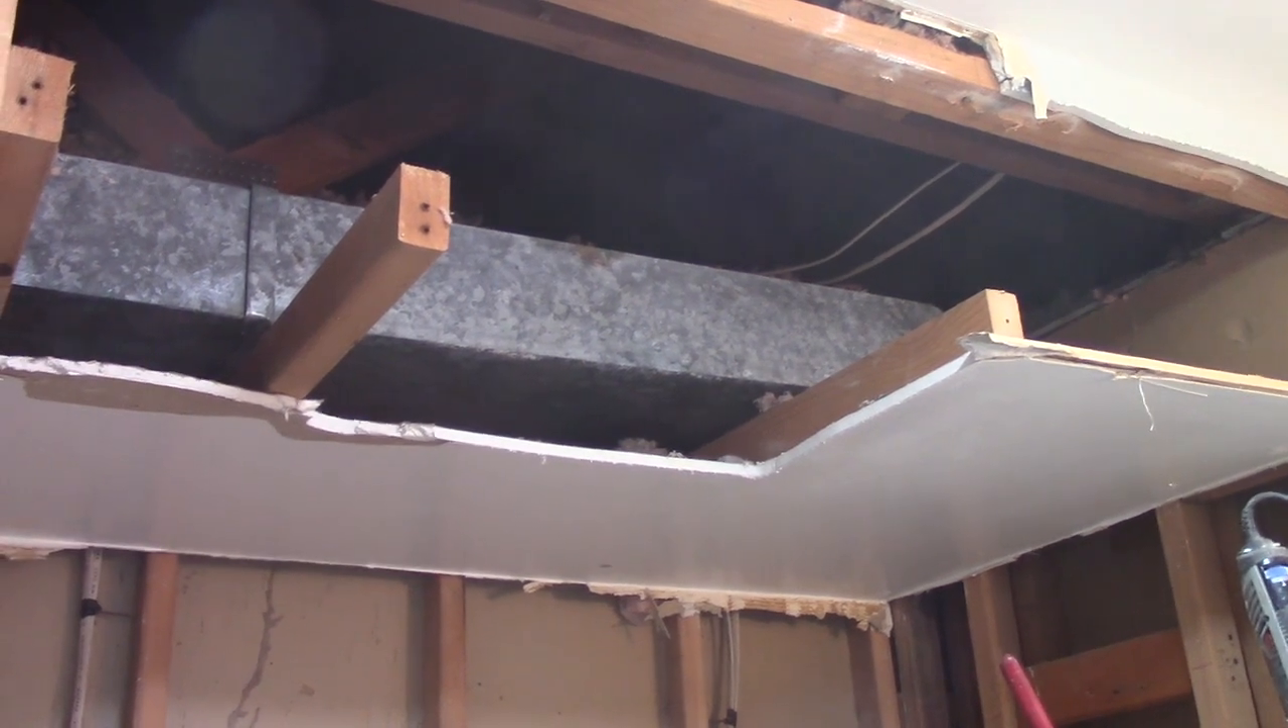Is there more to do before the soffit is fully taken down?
Yes.